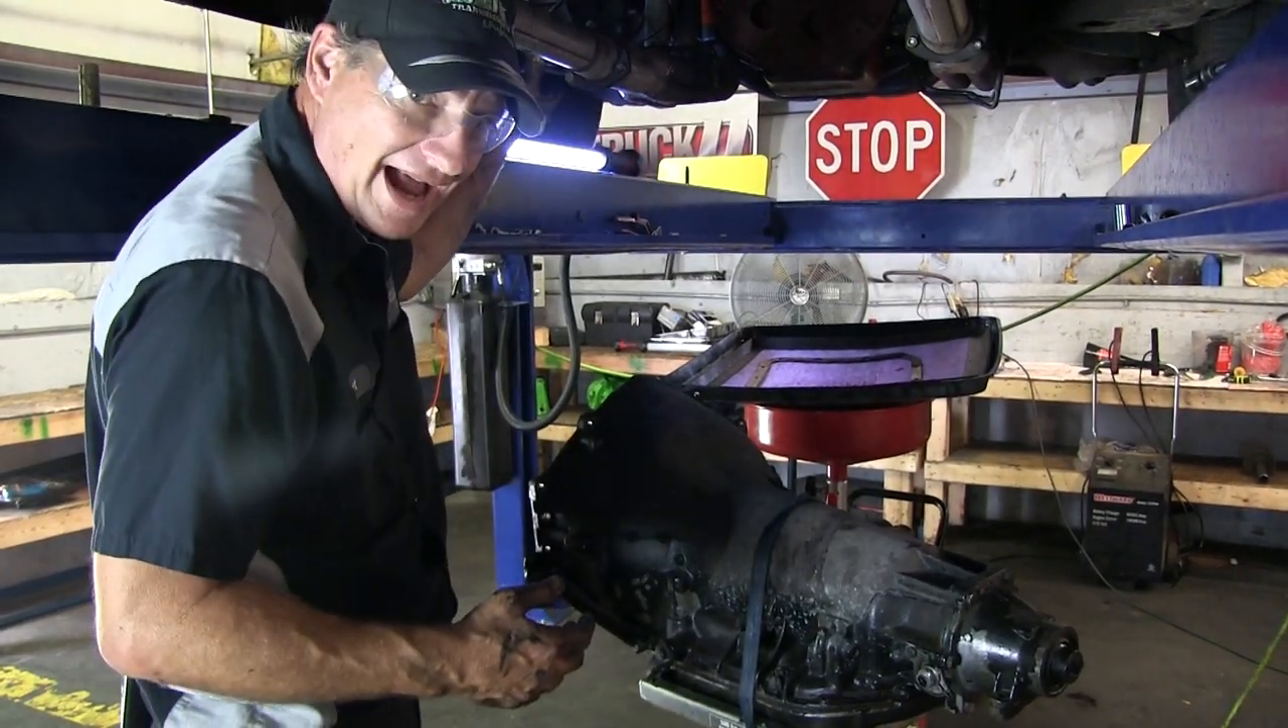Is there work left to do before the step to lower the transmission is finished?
No.